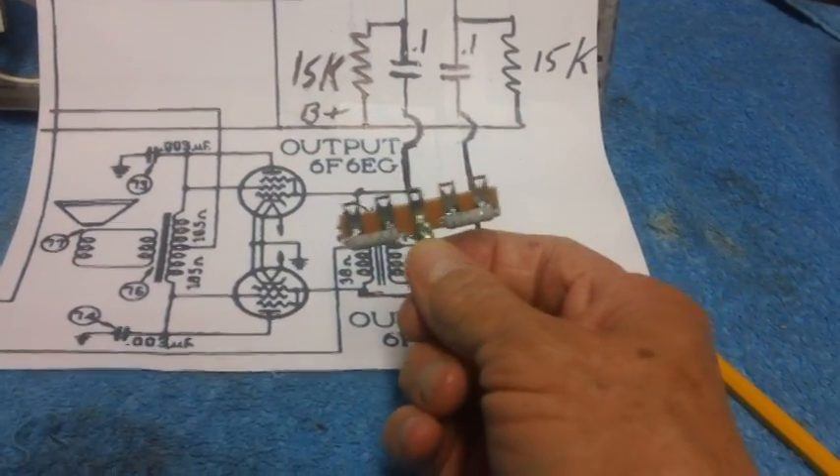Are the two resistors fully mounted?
Yes.